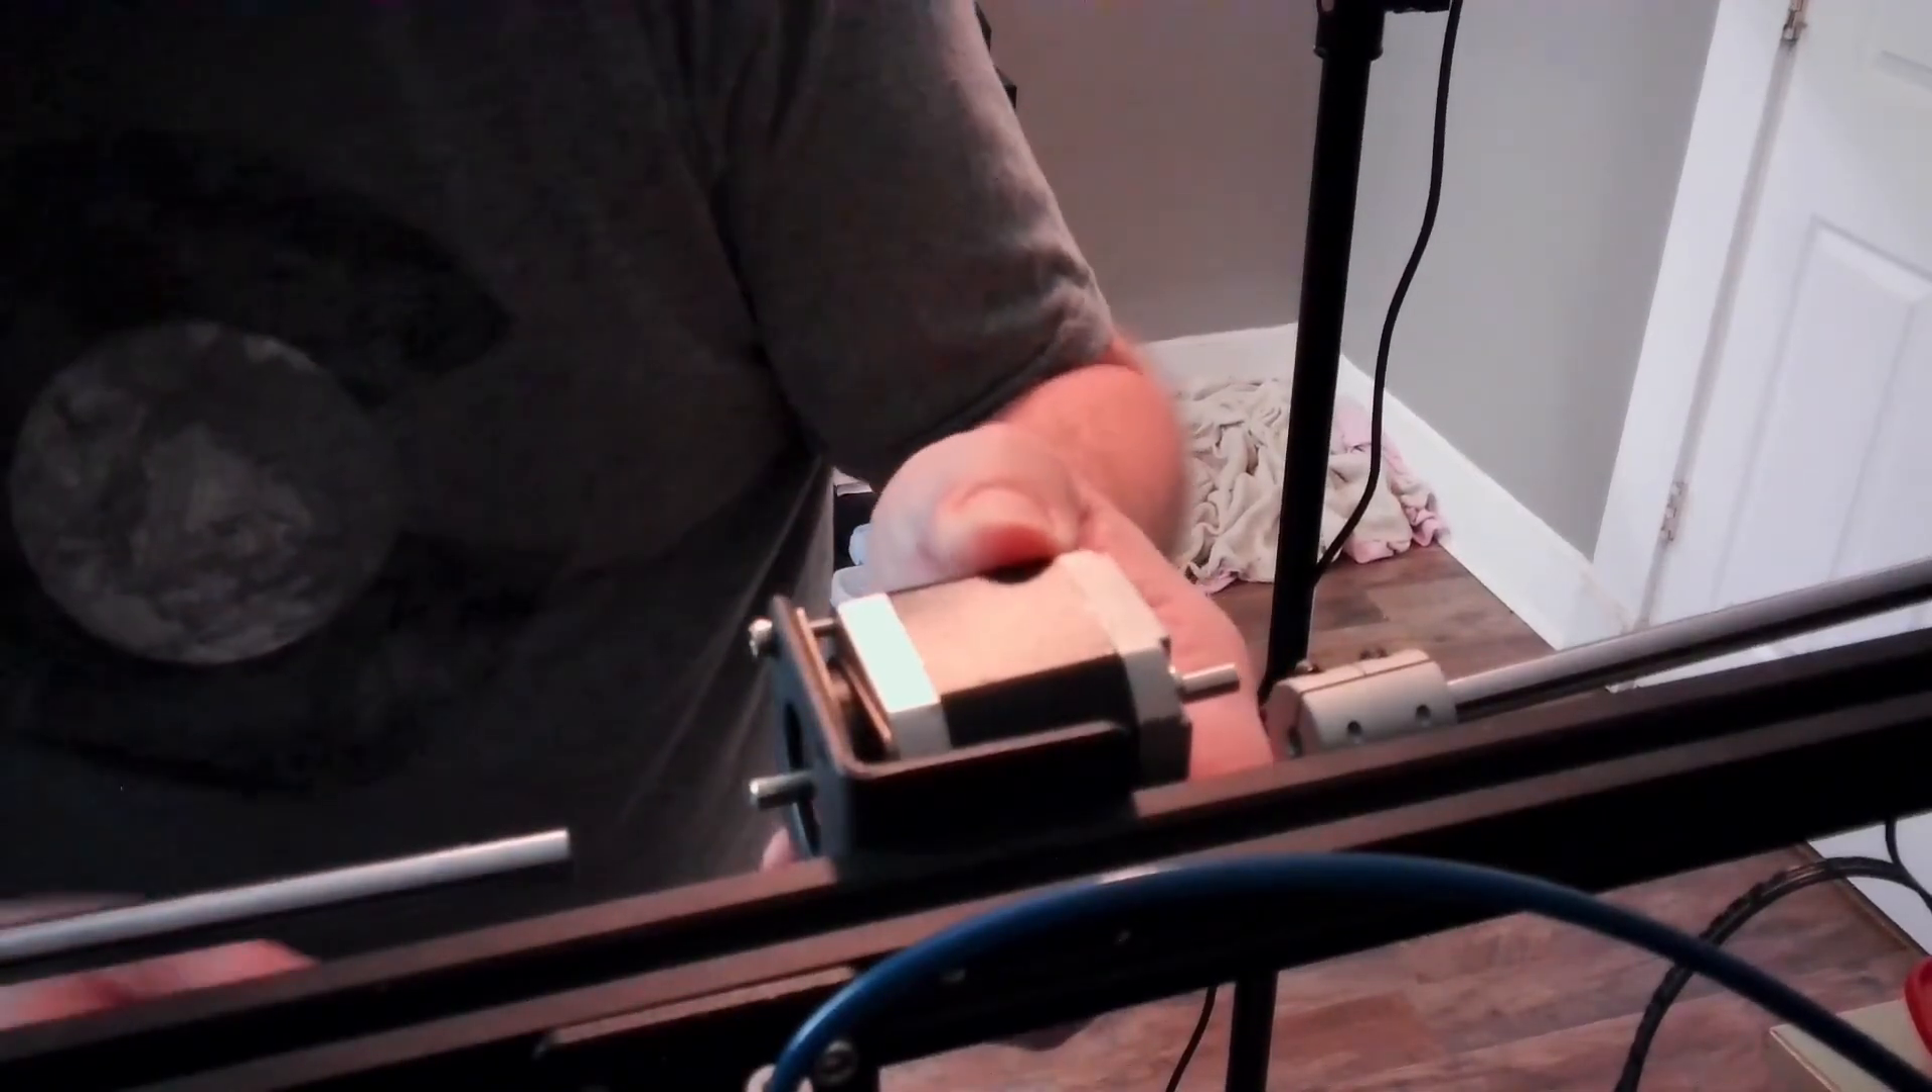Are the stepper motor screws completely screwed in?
No.